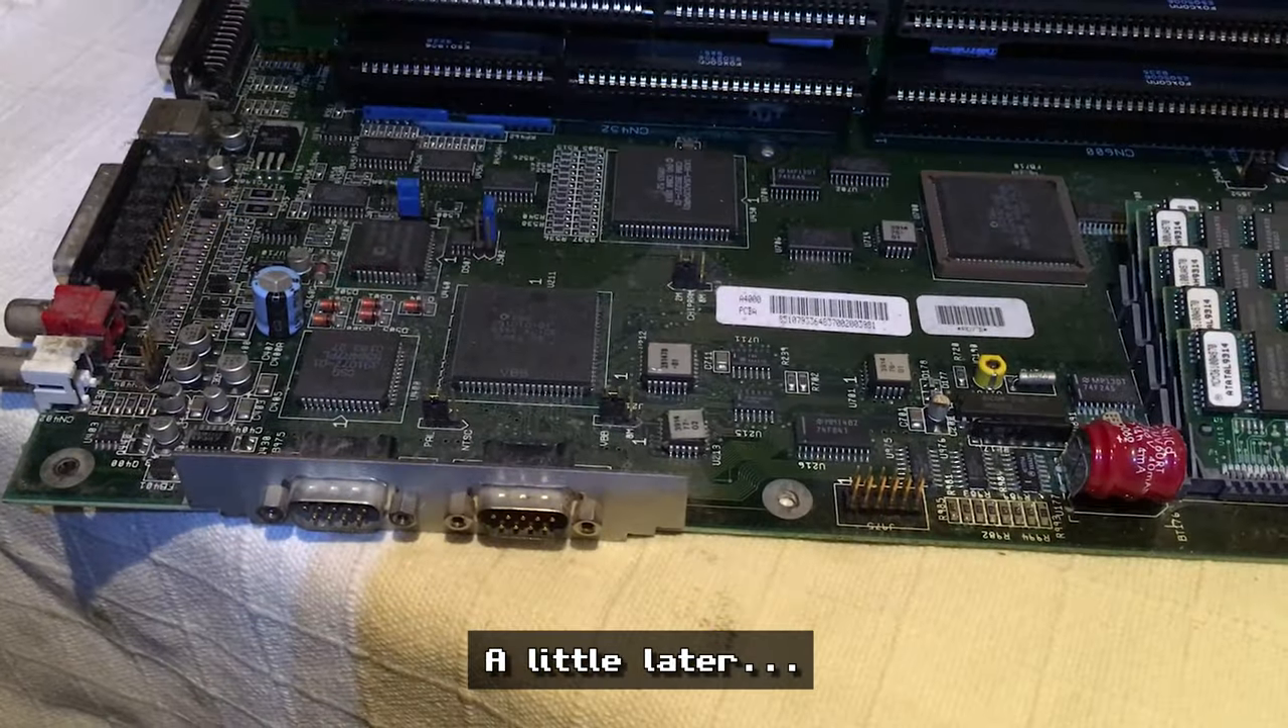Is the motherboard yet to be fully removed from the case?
No.